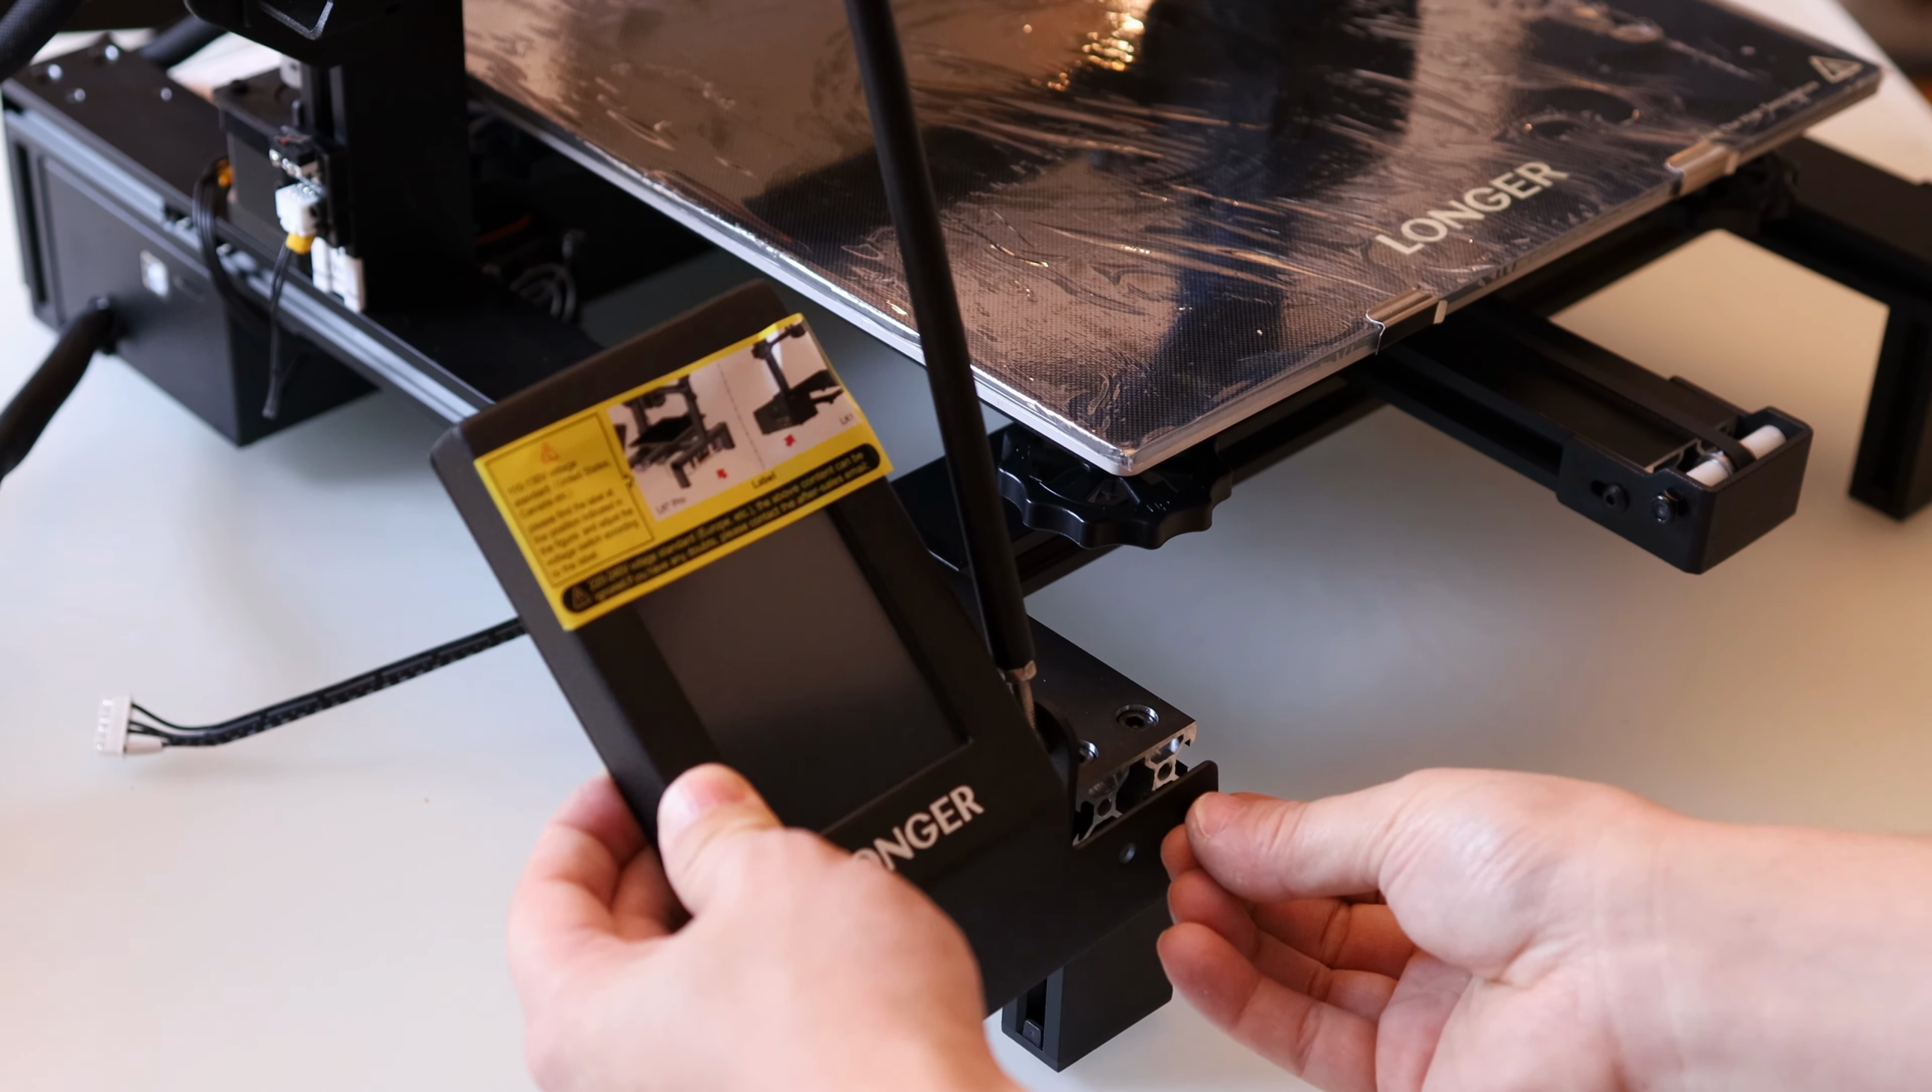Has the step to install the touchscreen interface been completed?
No.